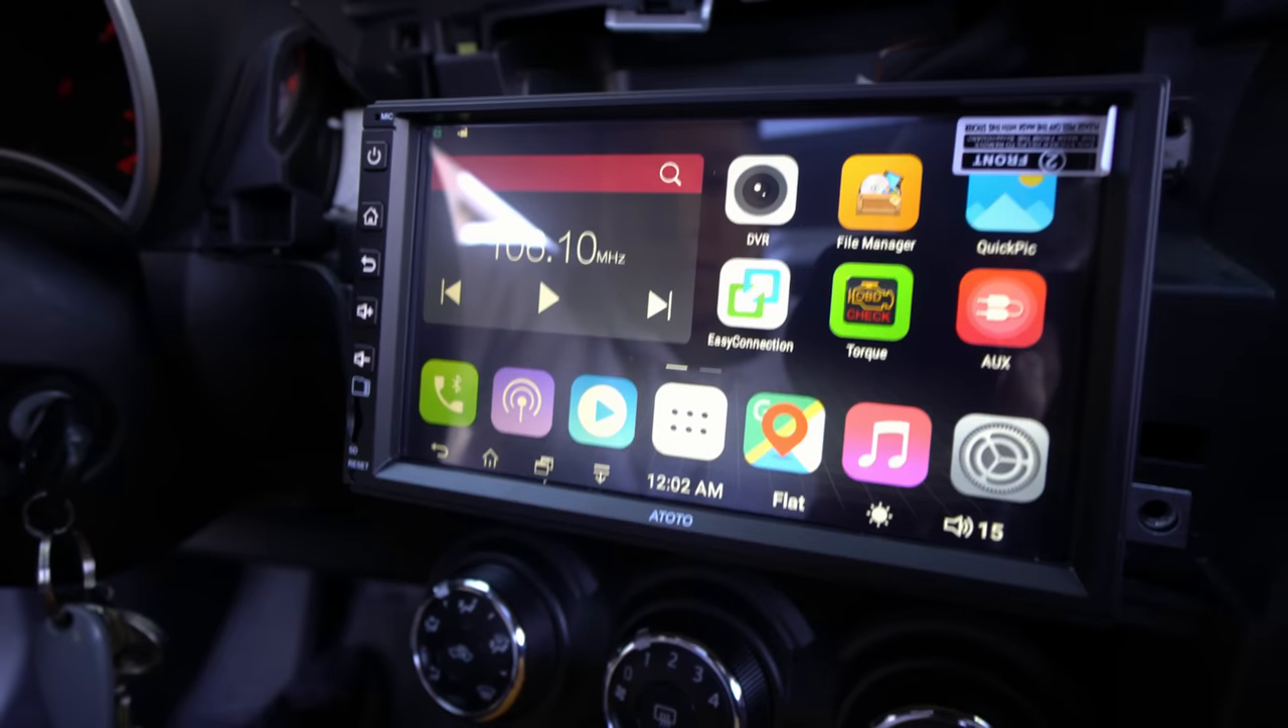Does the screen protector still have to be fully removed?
Yes.